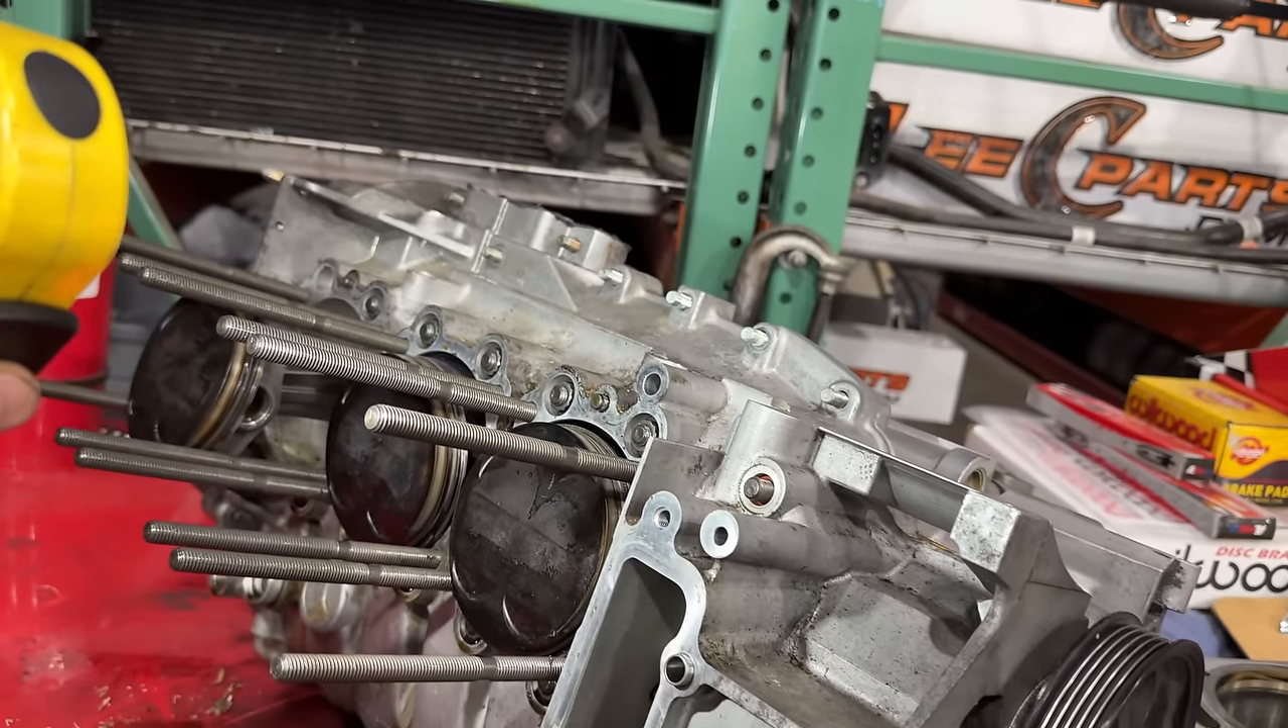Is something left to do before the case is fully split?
Yes.